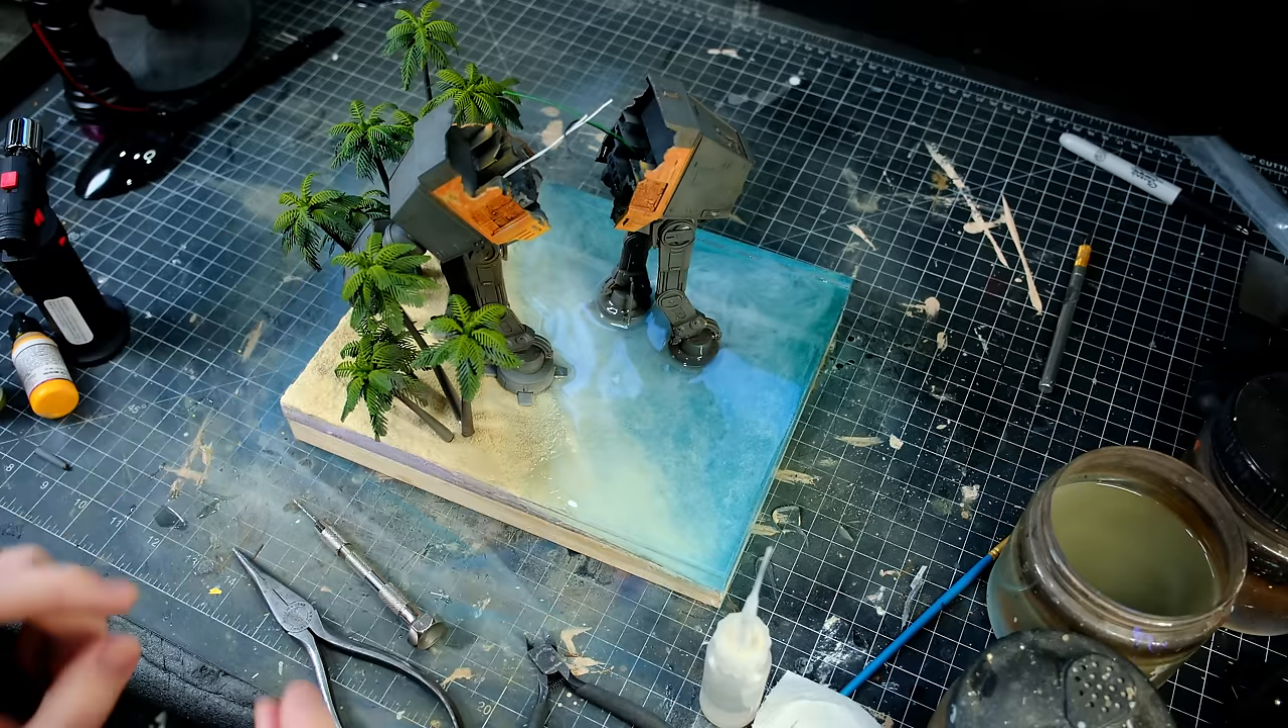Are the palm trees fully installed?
Yes.